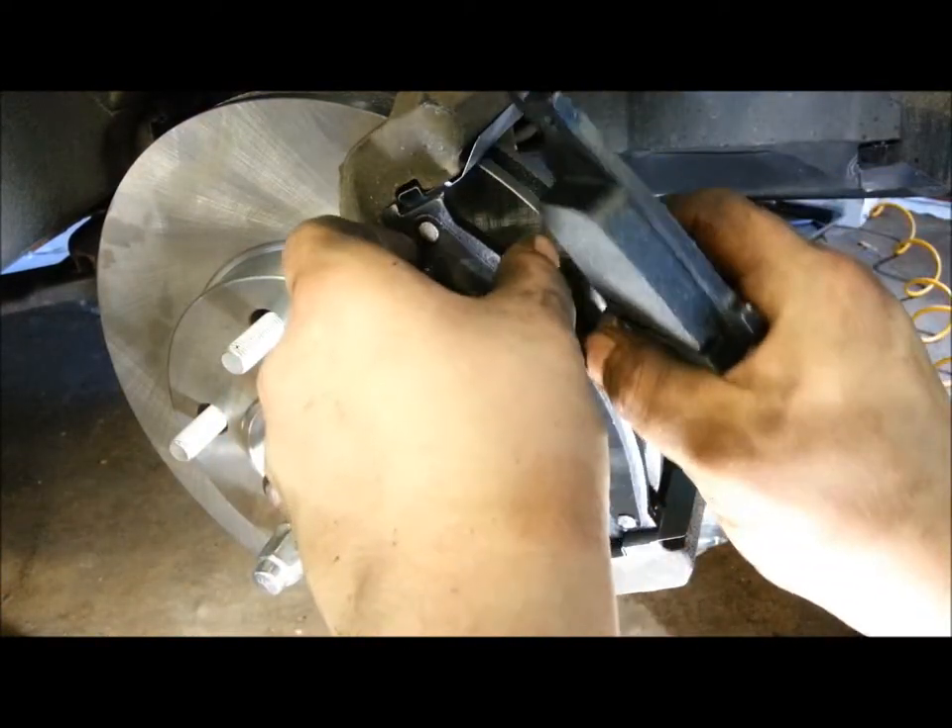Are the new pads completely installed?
No.